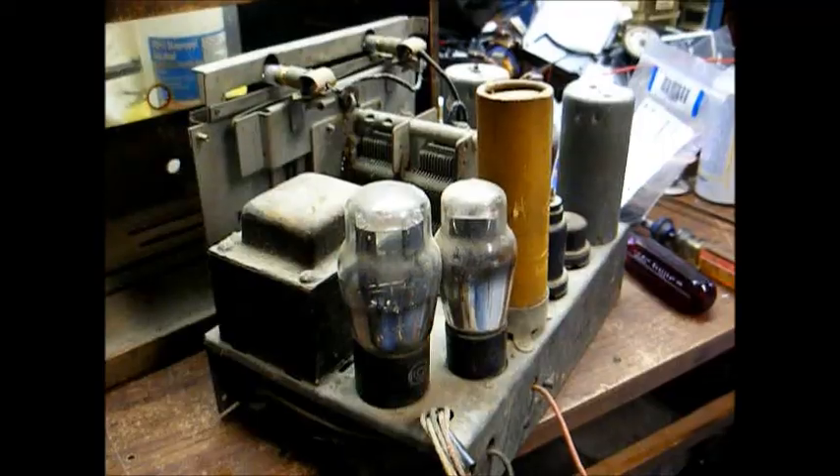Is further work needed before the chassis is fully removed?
No.